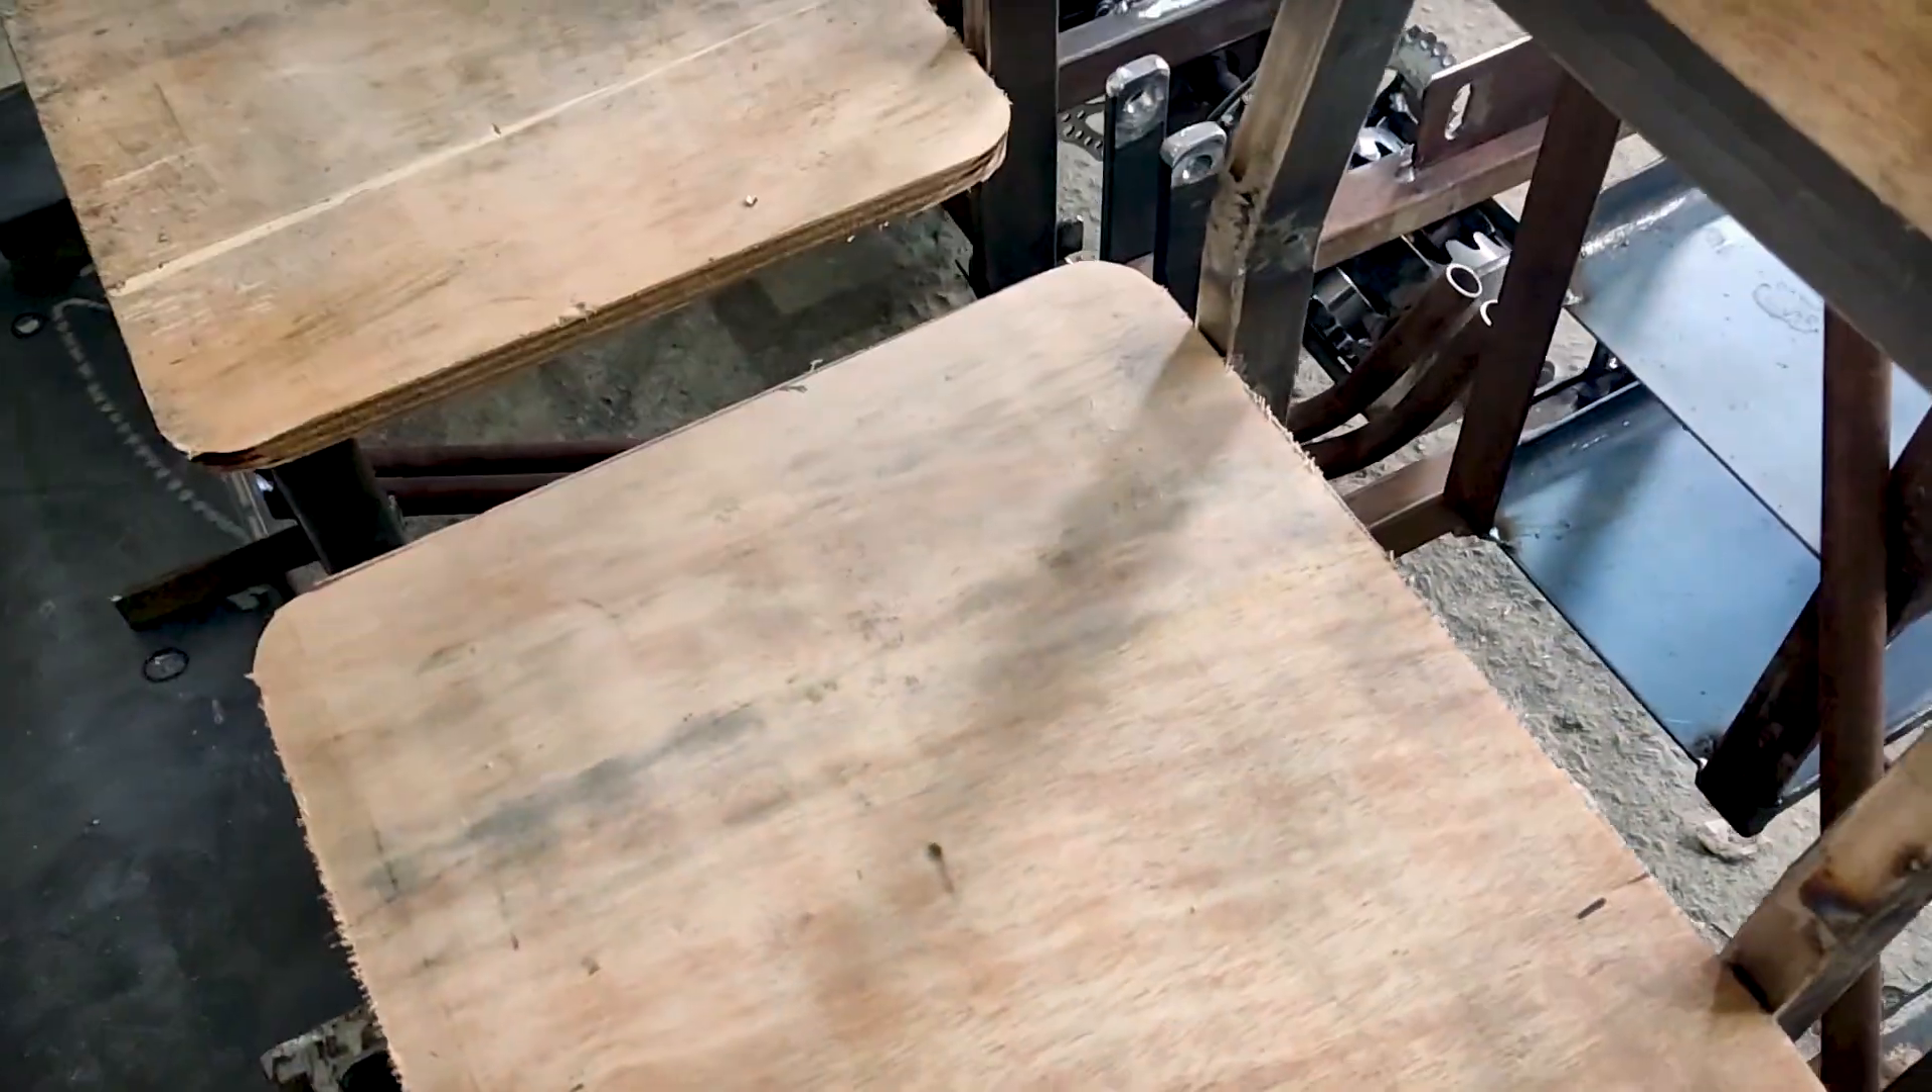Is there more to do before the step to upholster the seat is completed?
Yes.